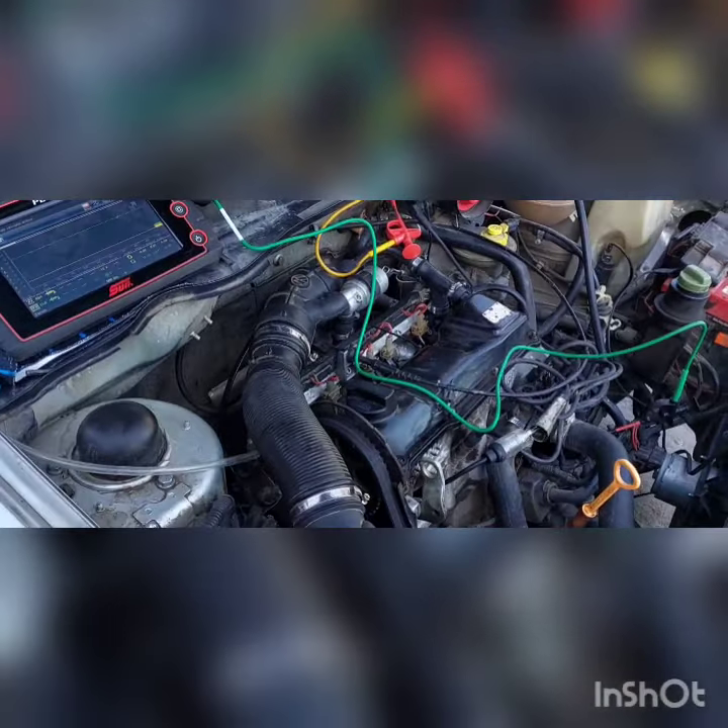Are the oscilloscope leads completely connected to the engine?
Yes.